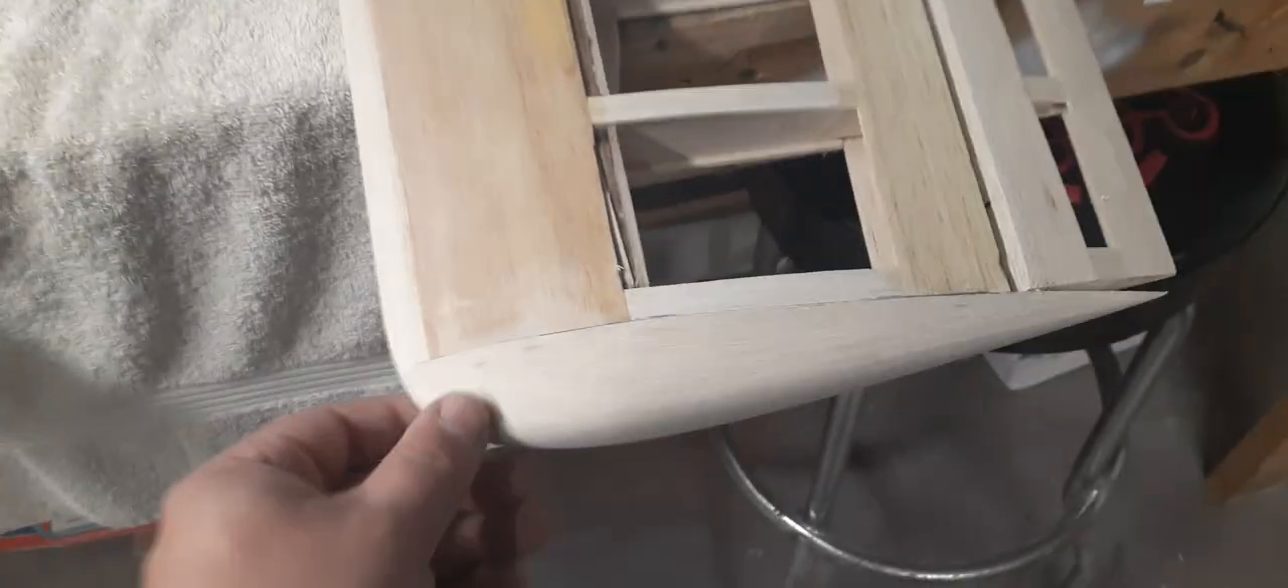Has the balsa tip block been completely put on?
Yes.